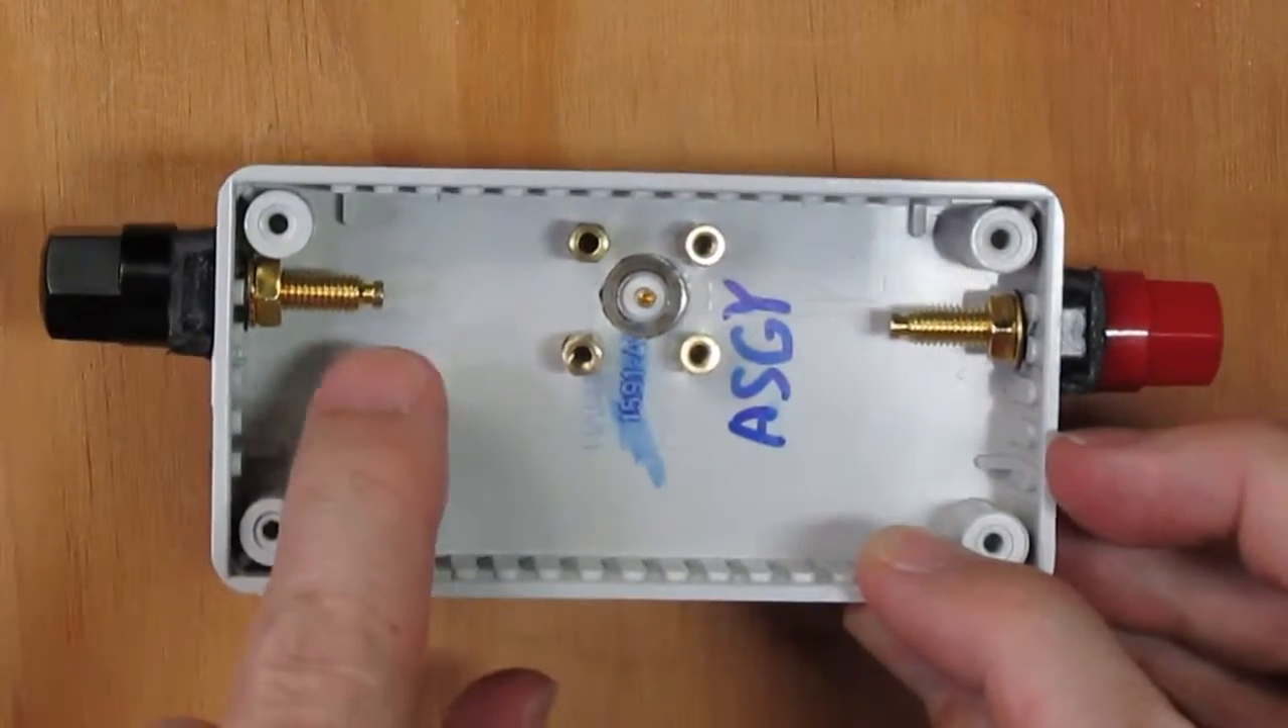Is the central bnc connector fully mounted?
Yes.